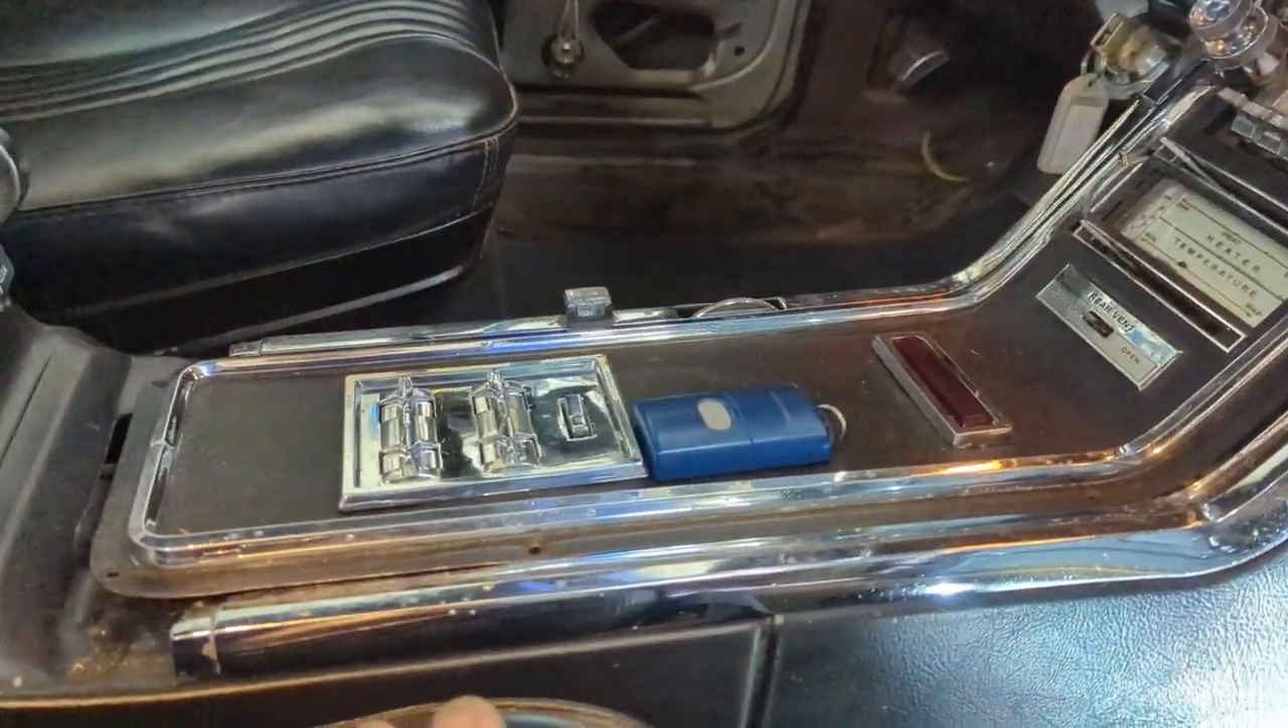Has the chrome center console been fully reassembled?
No.